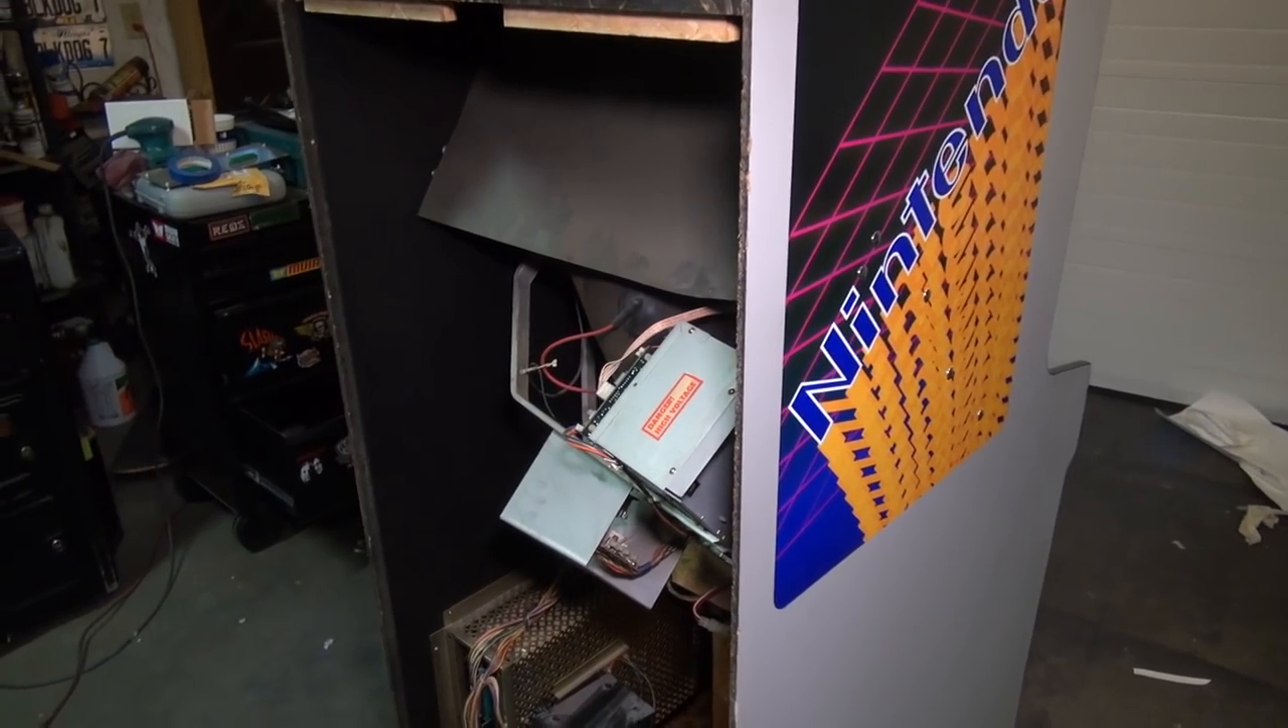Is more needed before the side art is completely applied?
No.